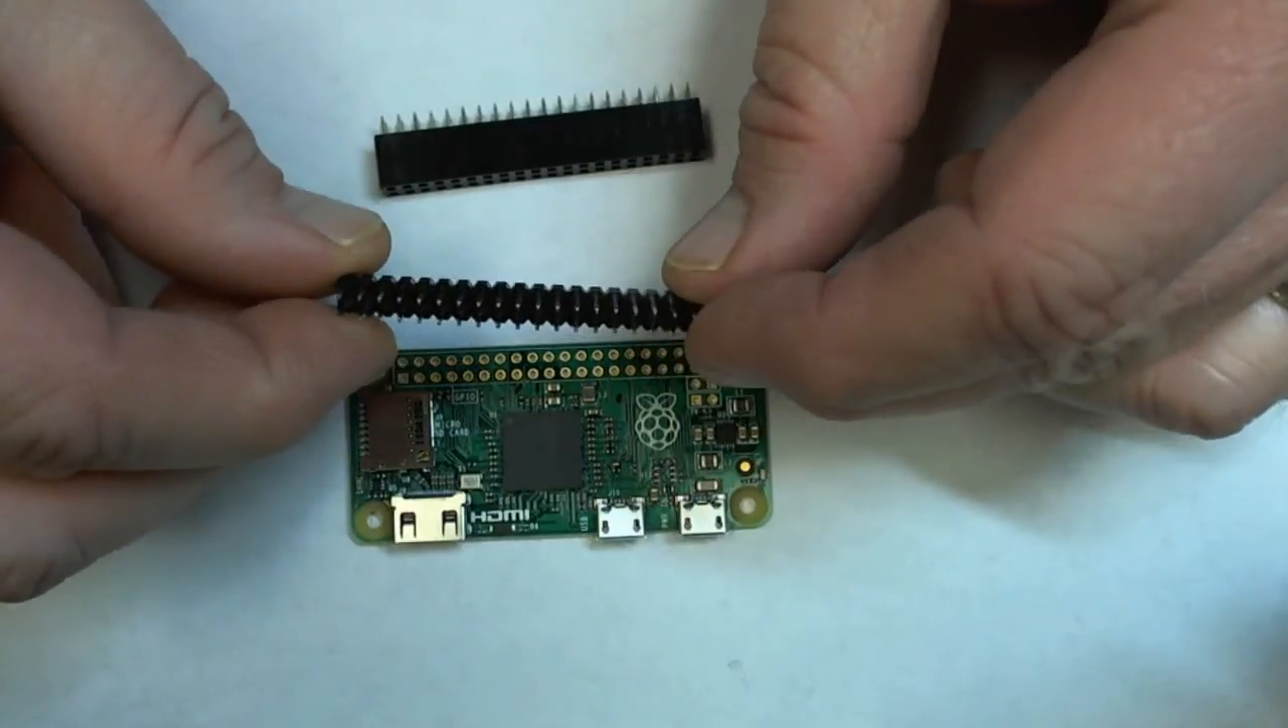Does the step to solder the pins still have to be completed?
Yes.